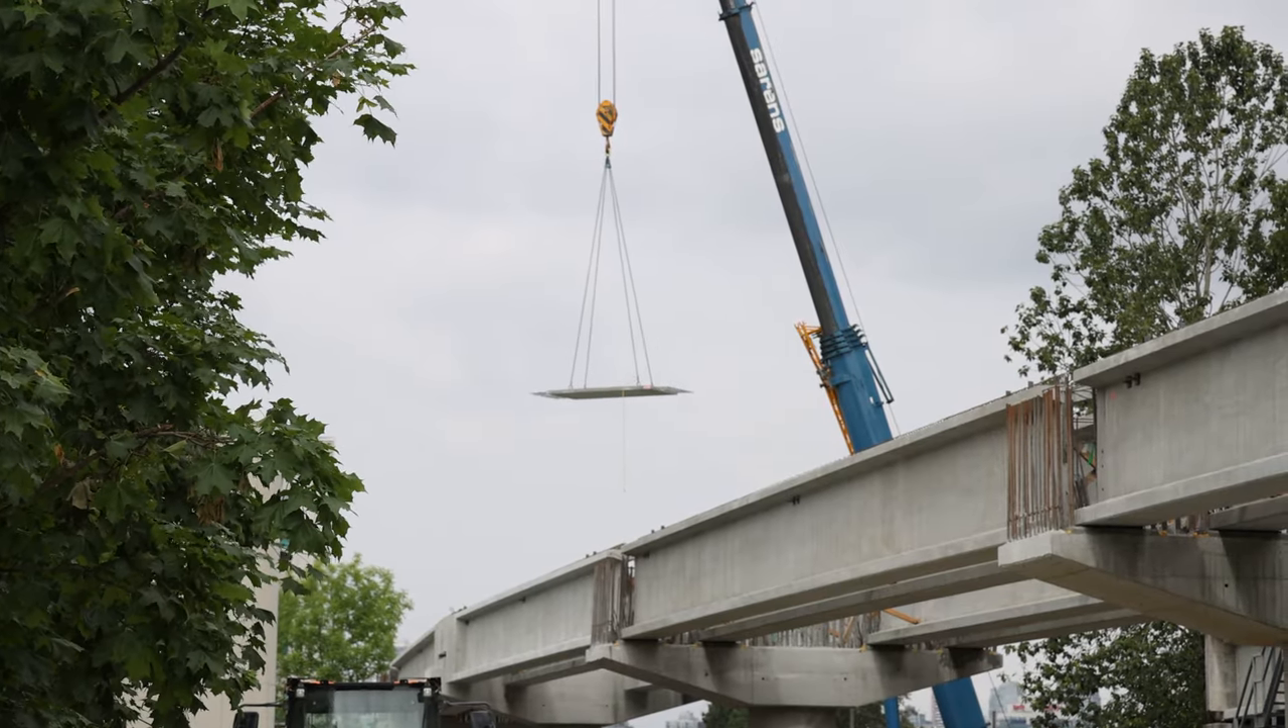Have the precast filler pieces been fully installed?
No.